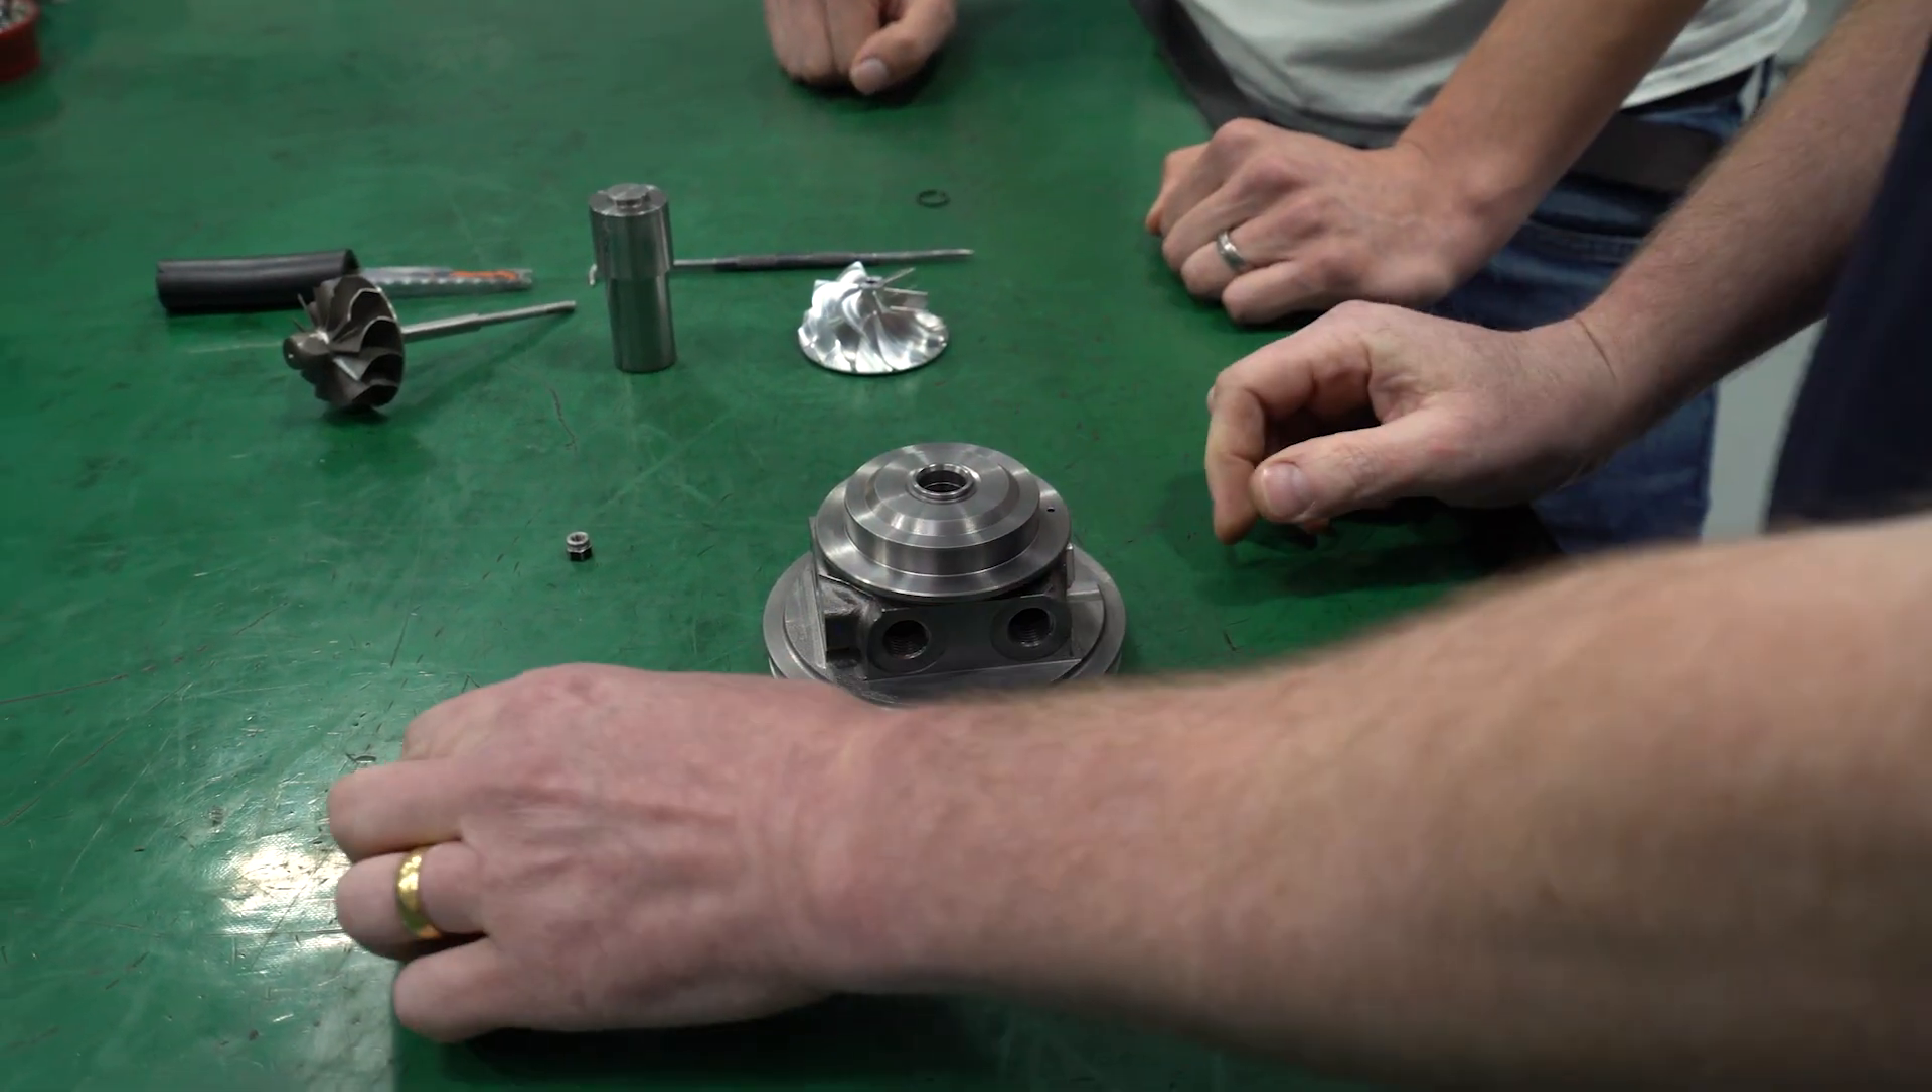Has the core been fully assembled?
No.